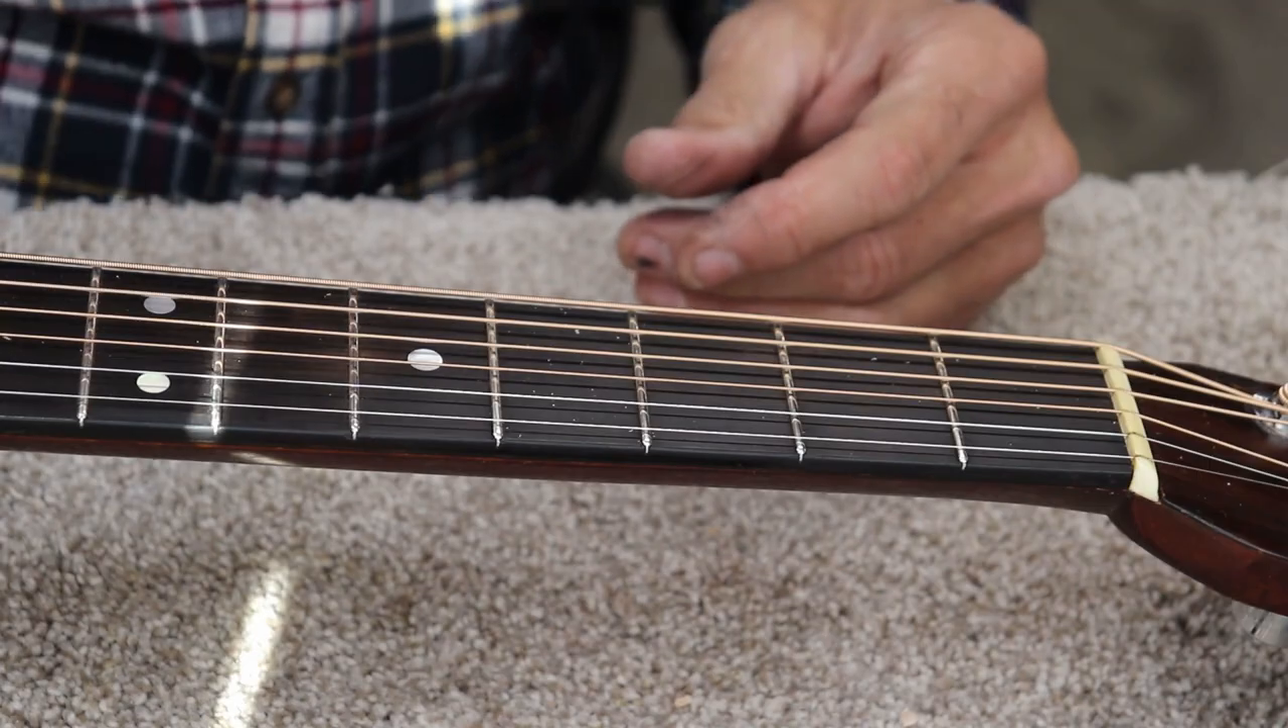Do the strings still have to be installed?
No.